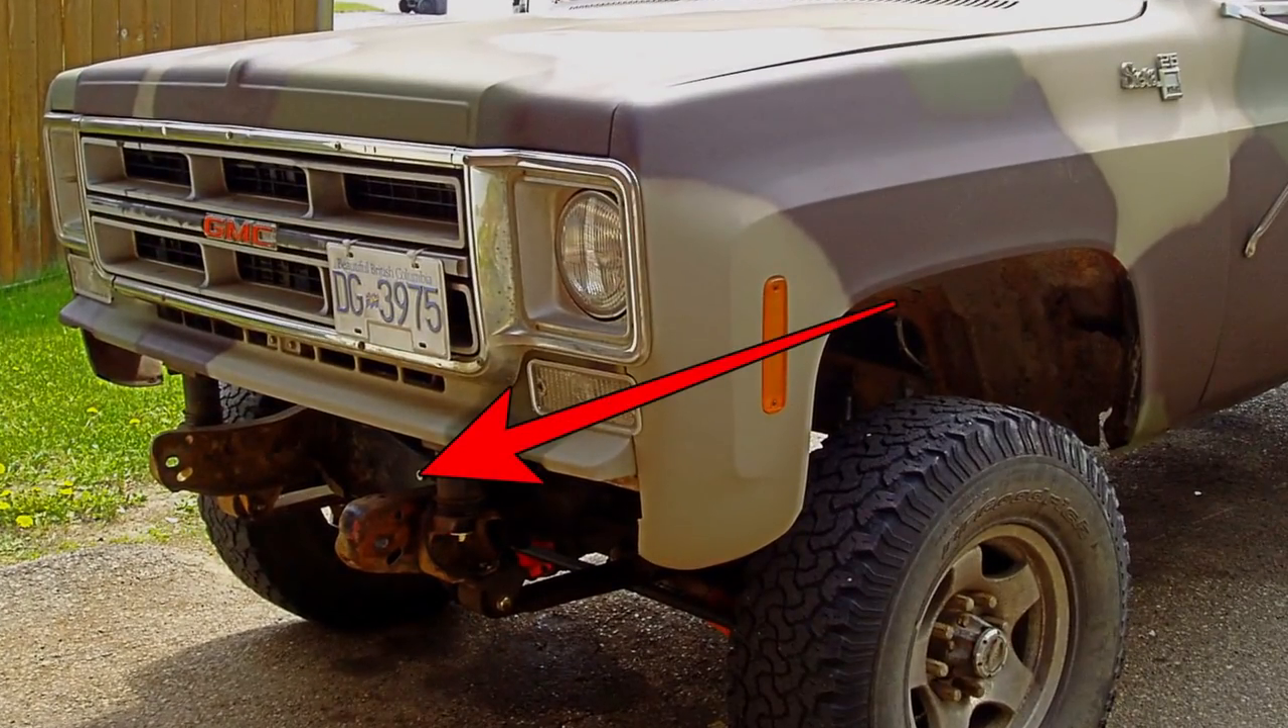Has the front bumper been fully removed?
Yes.